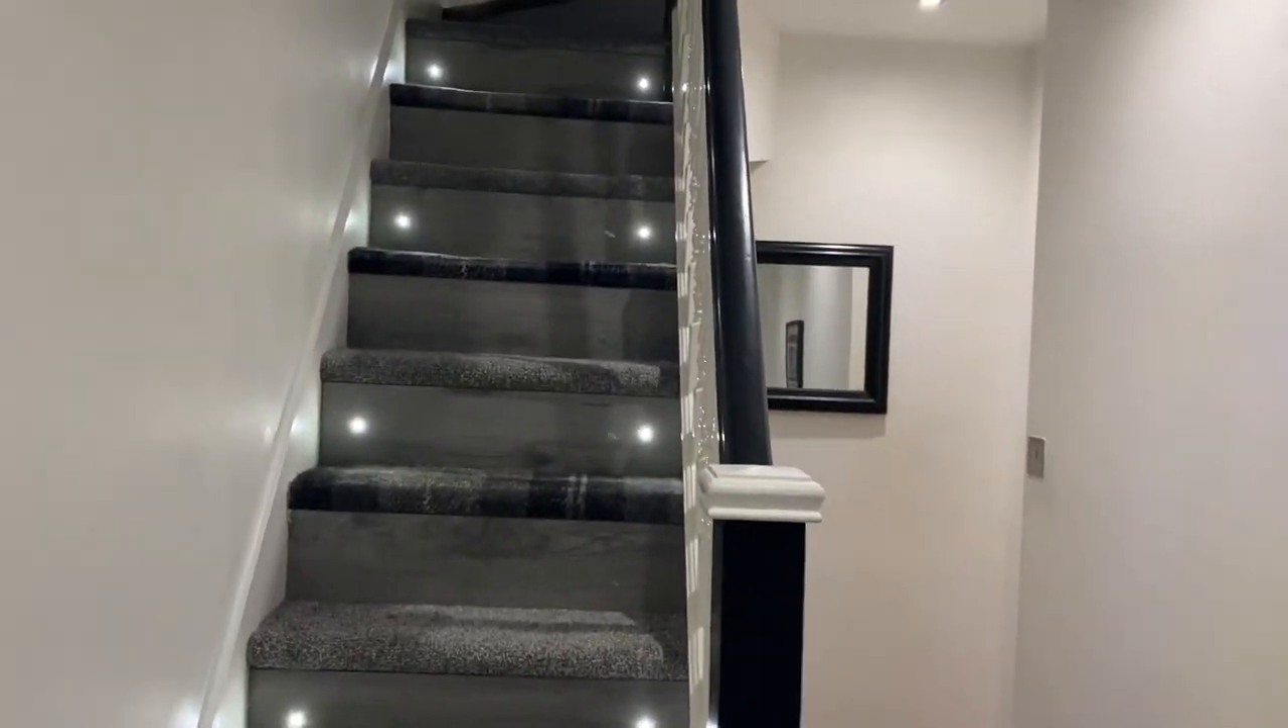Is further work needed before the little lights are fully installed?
No.